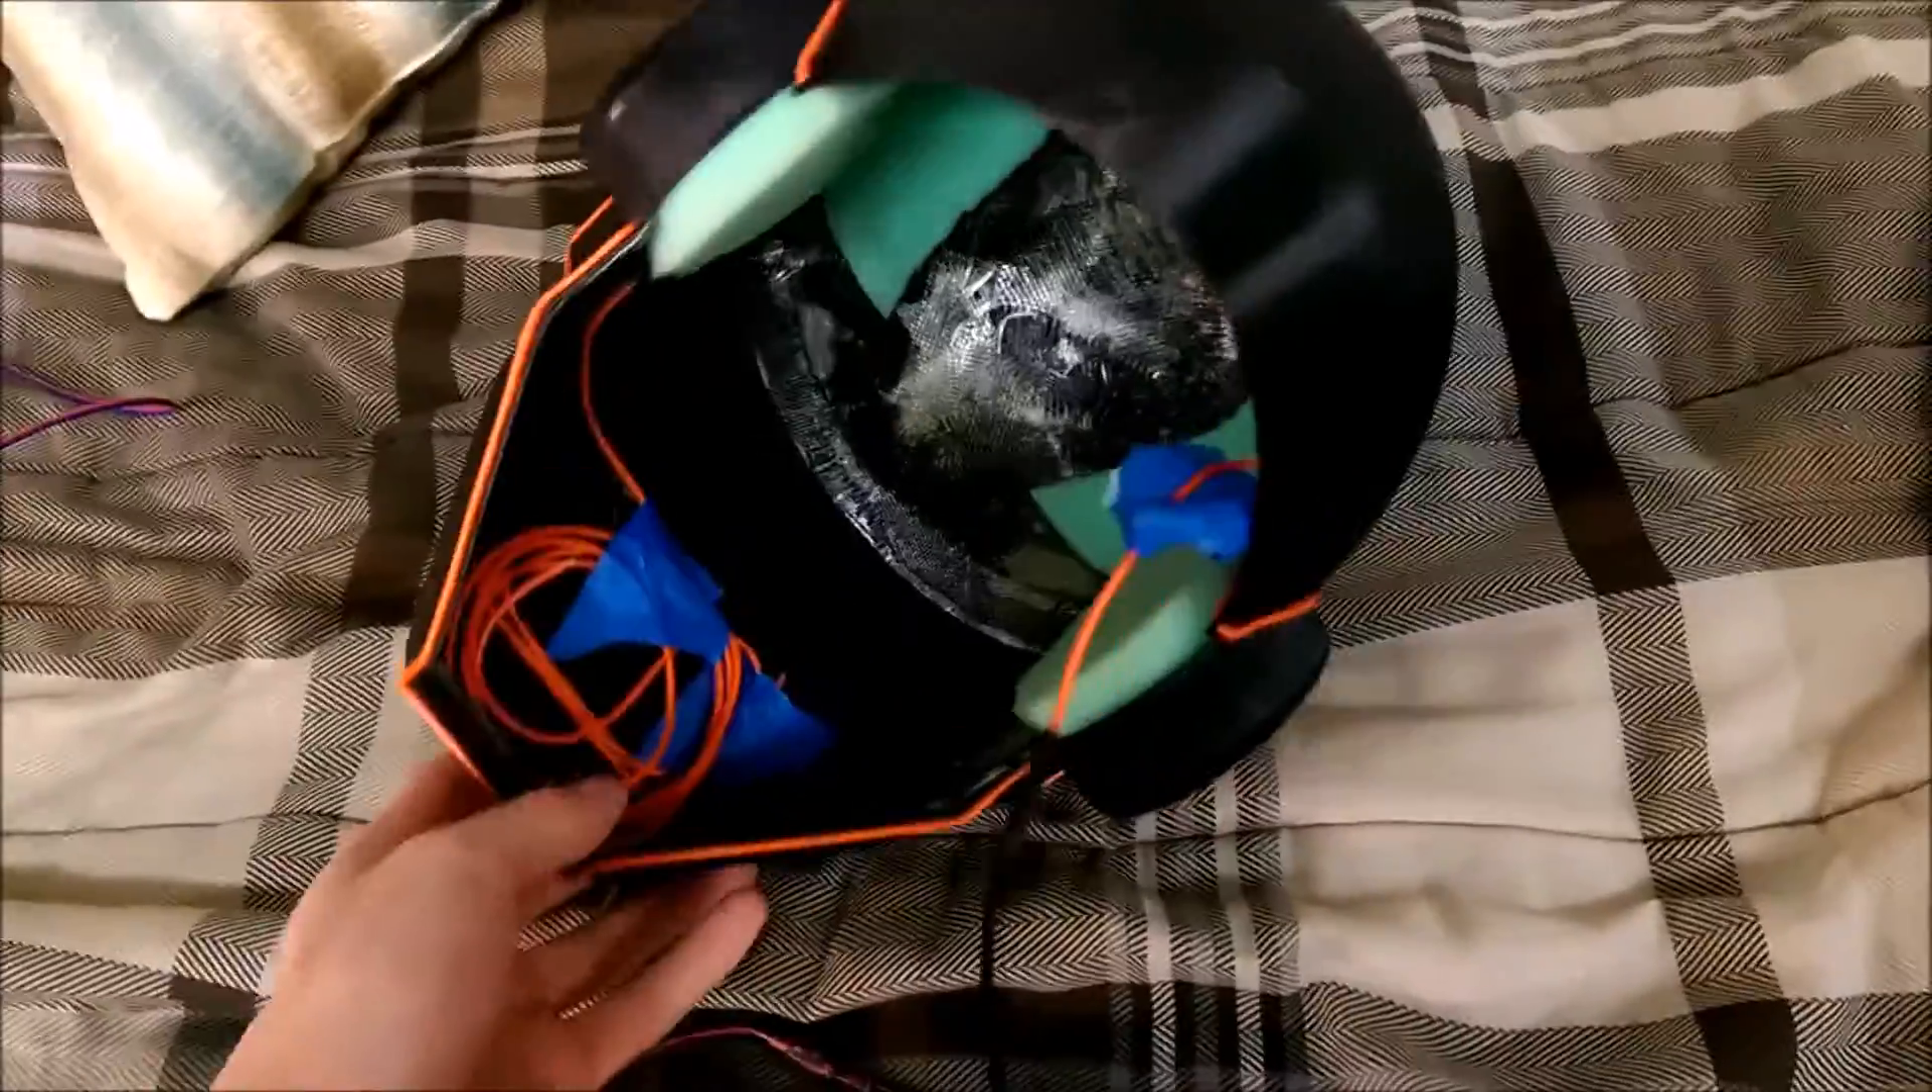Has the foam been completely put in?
Yes.